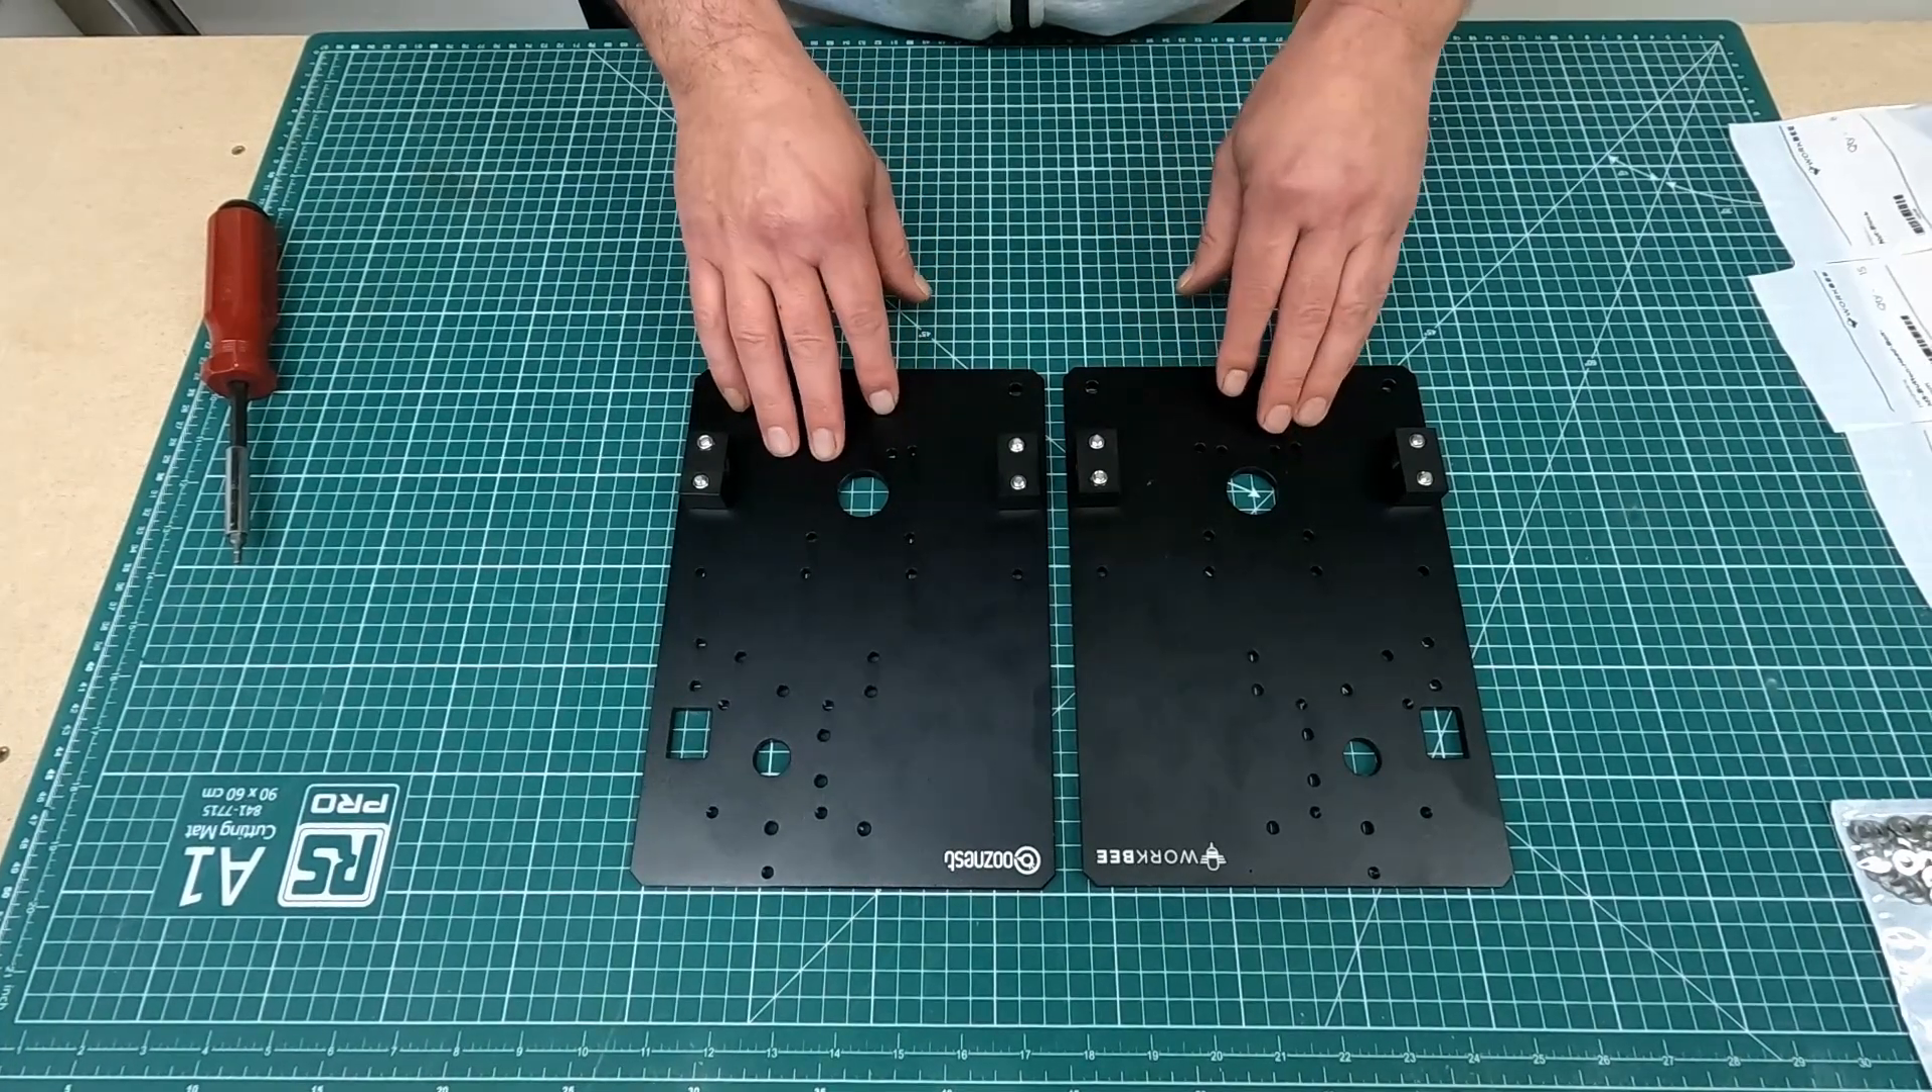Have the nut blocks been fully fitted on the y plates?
Yes.